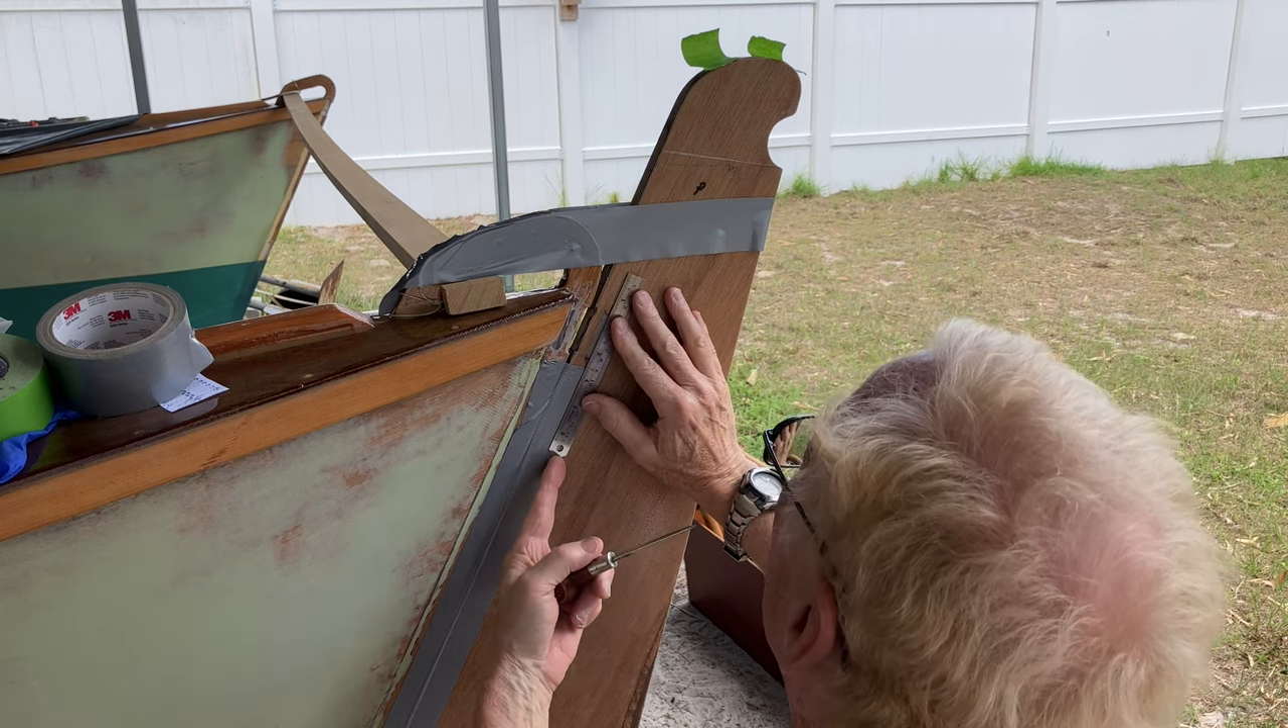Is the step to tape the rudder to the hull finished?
Yes.